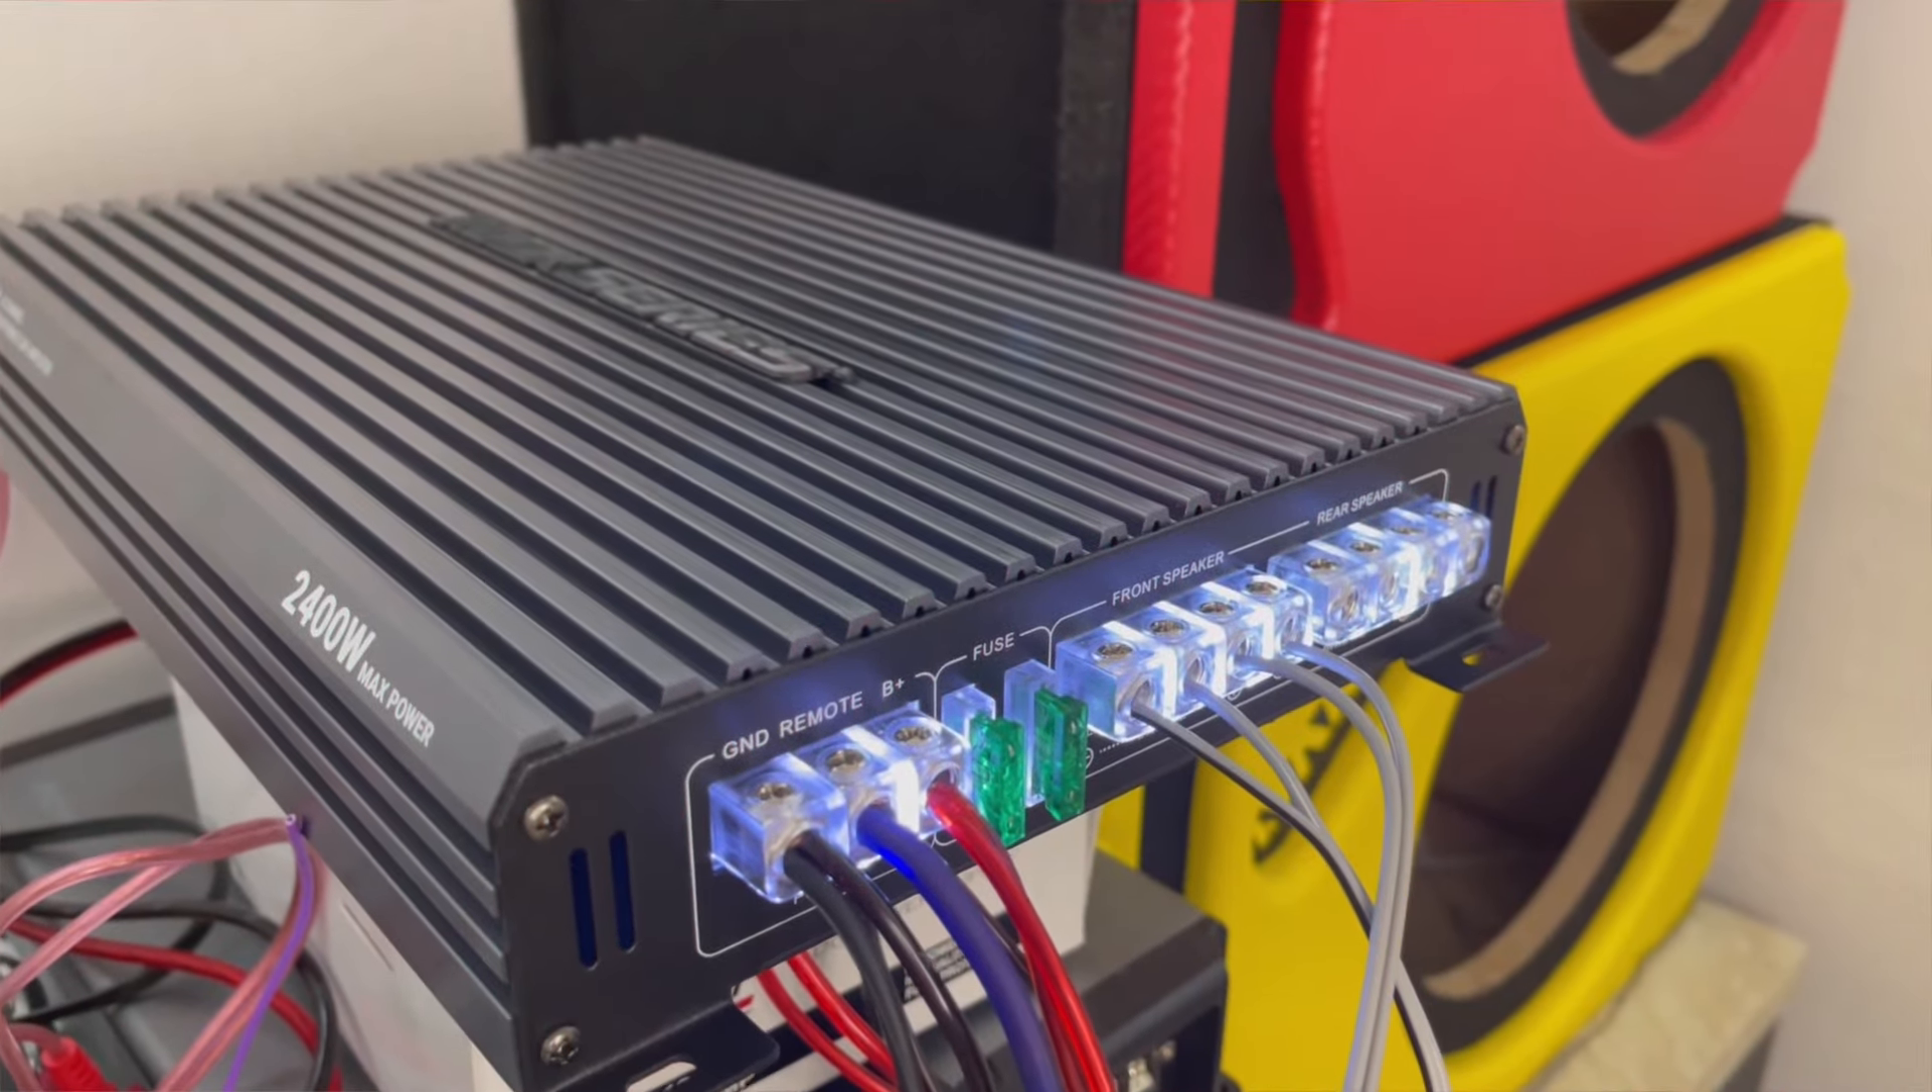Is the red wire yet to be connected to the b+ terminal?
No.